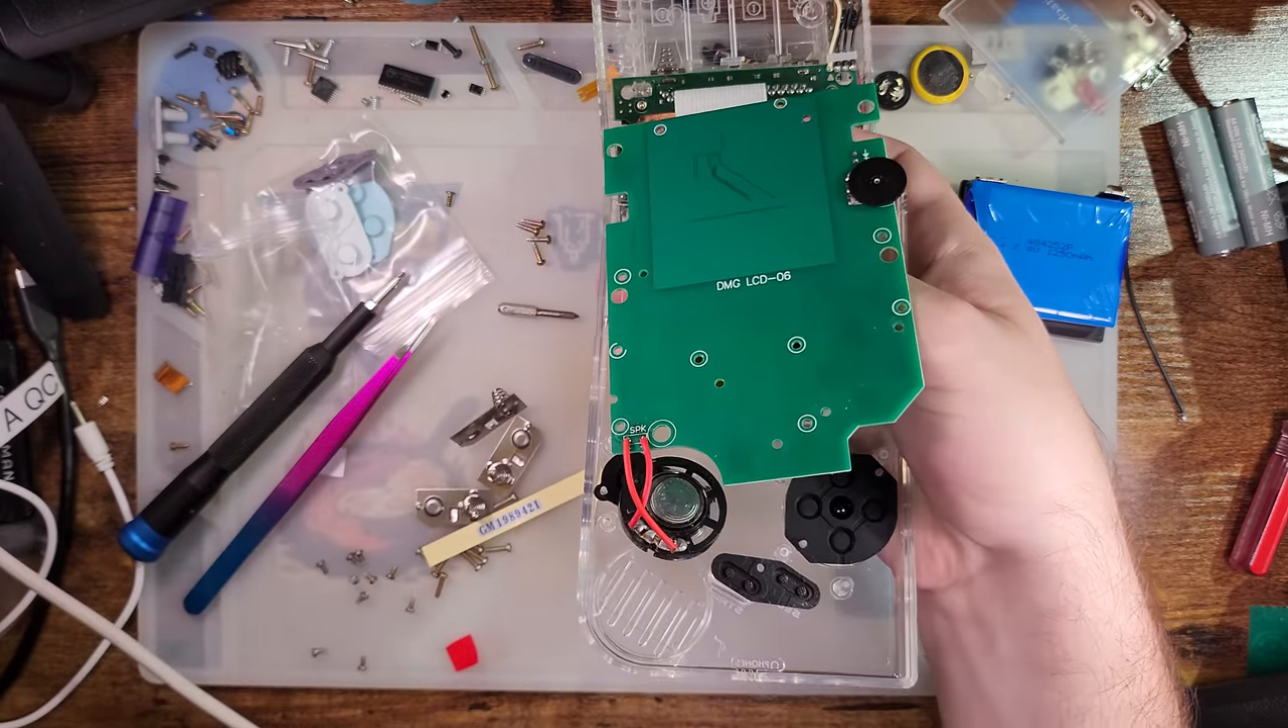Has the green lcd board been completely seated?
No.